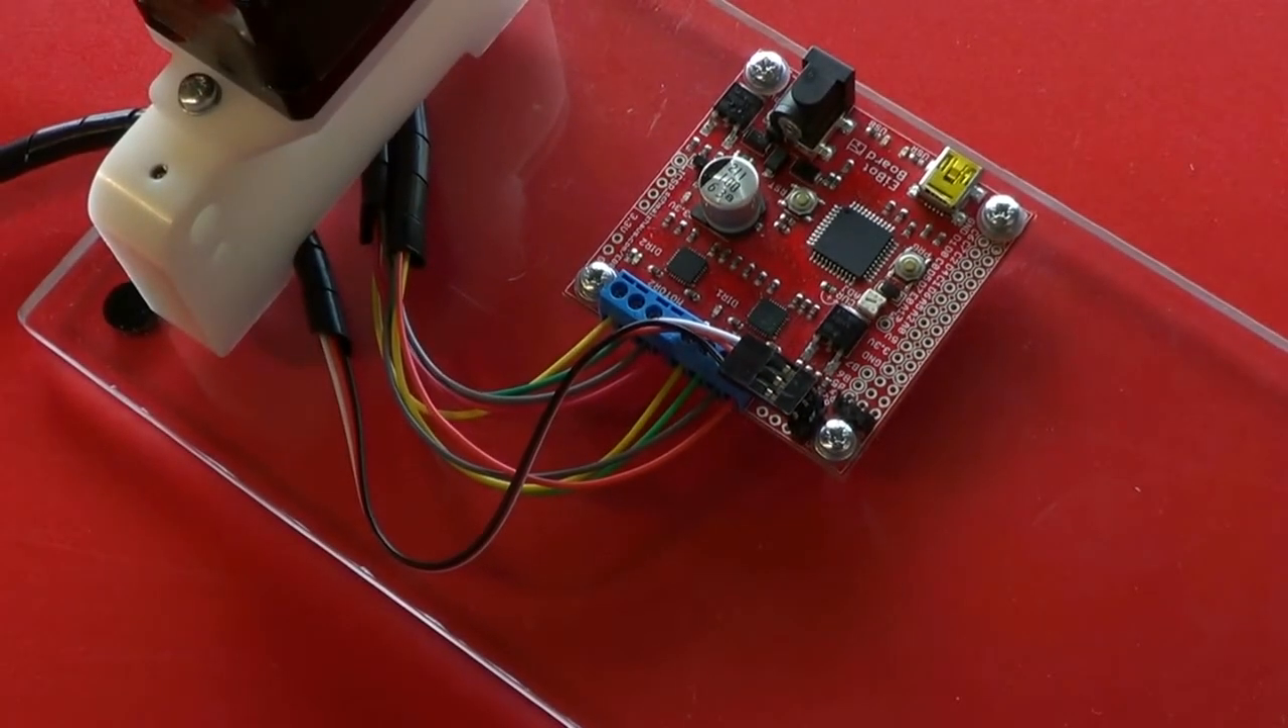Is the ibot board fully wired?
Yes.